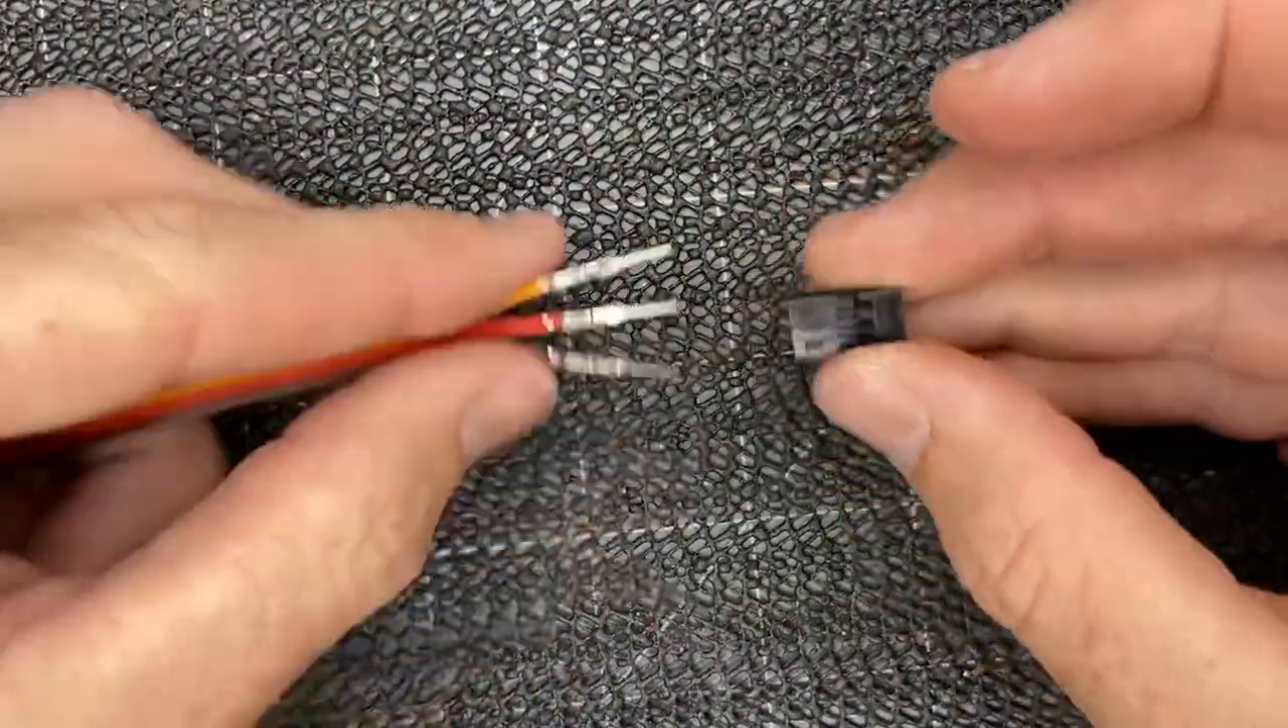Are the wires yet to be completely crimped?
No.